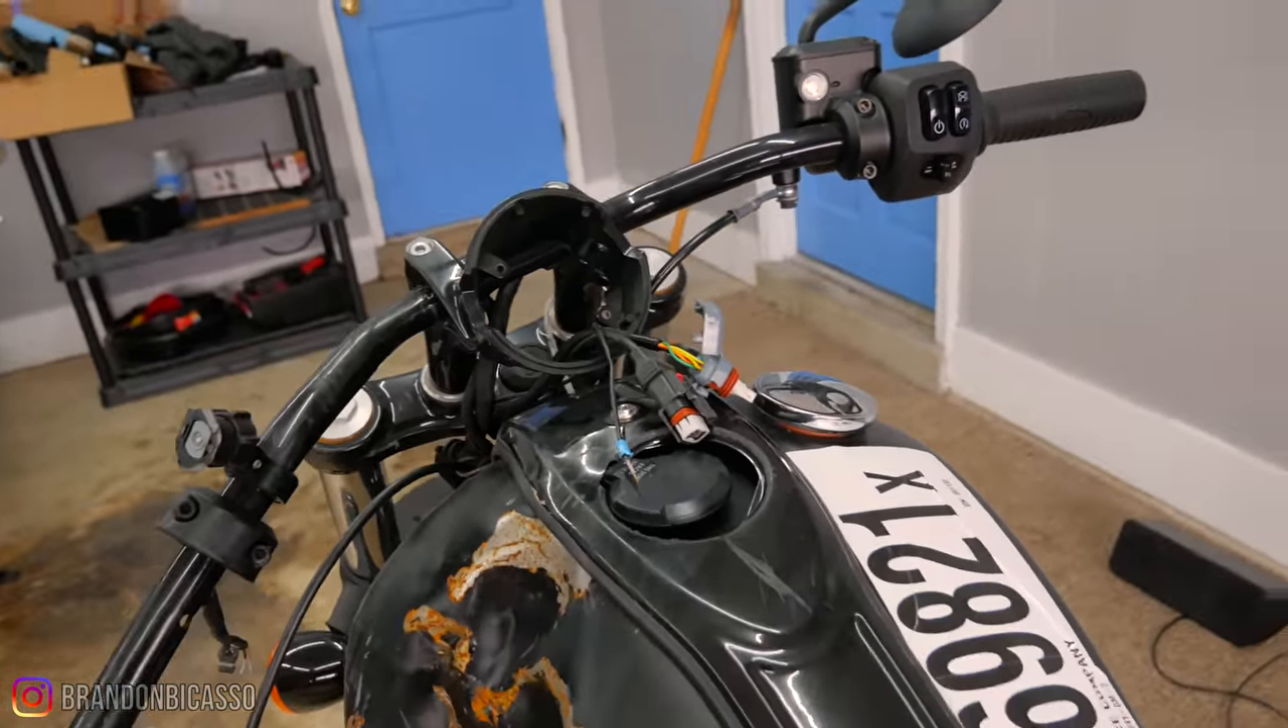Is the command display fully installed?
No.